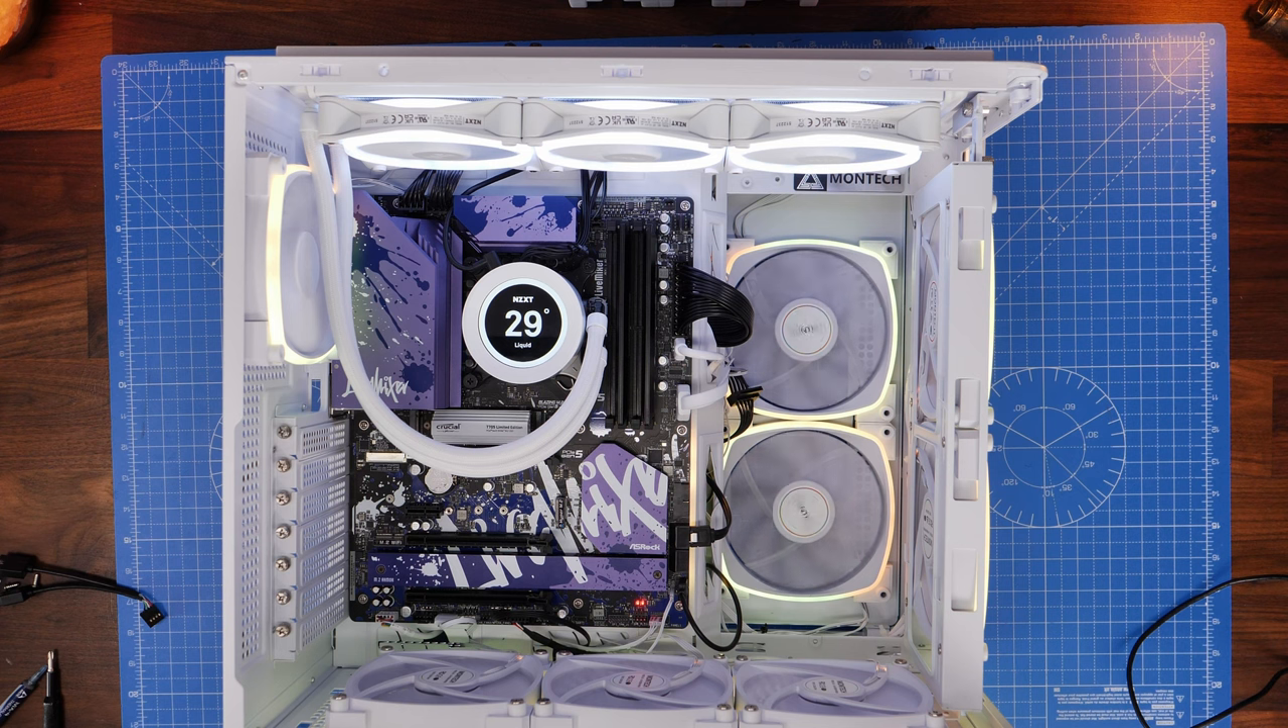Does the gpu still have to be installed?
Yes.